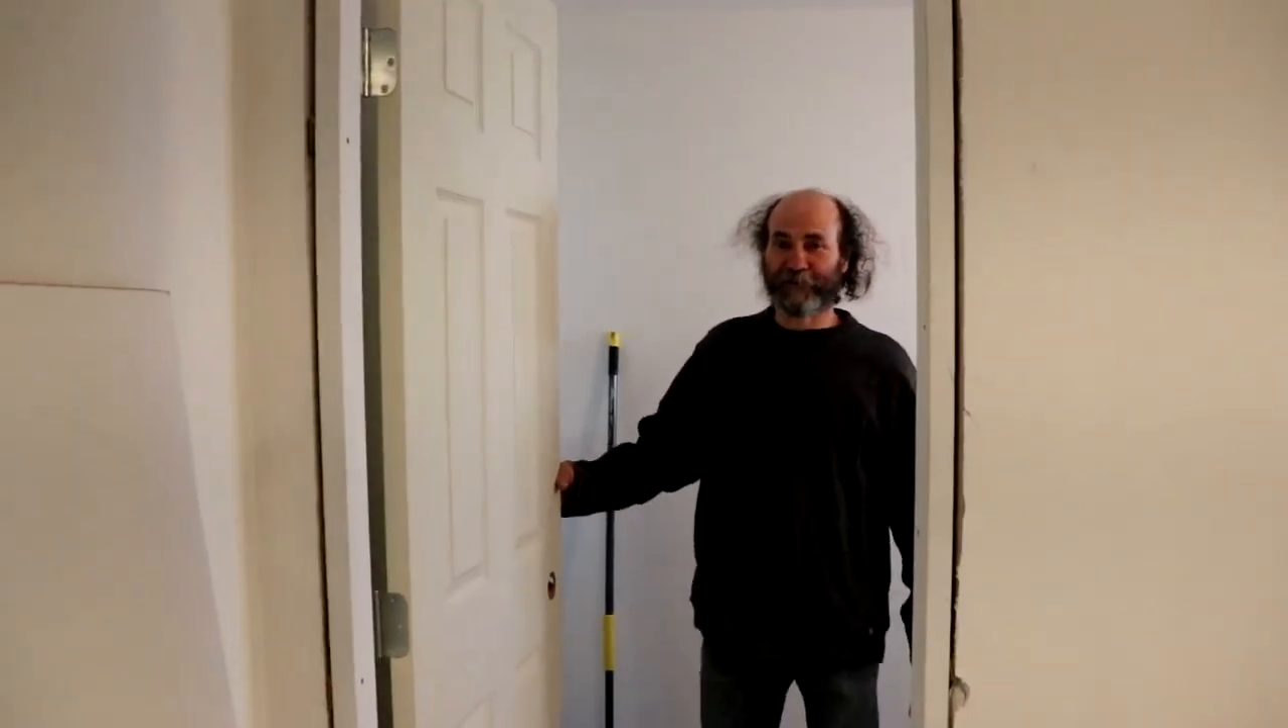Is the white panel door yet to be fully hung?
No.